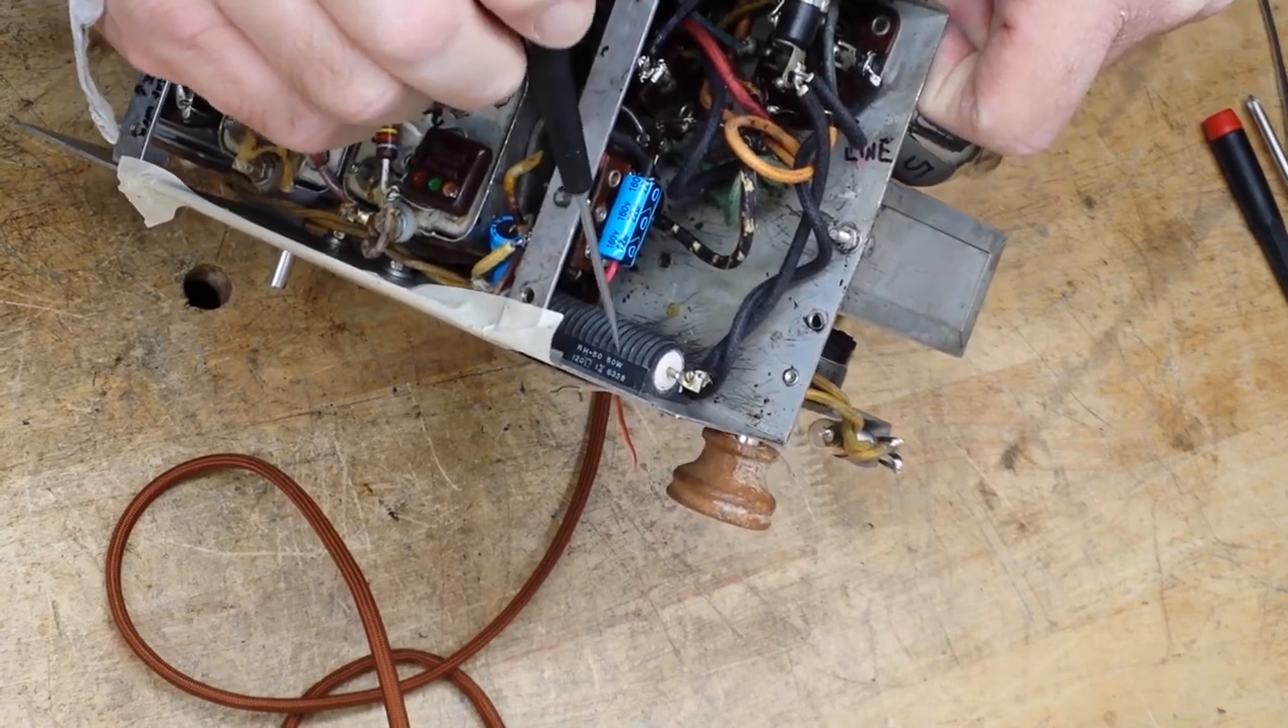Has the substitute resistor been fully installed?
Yes.